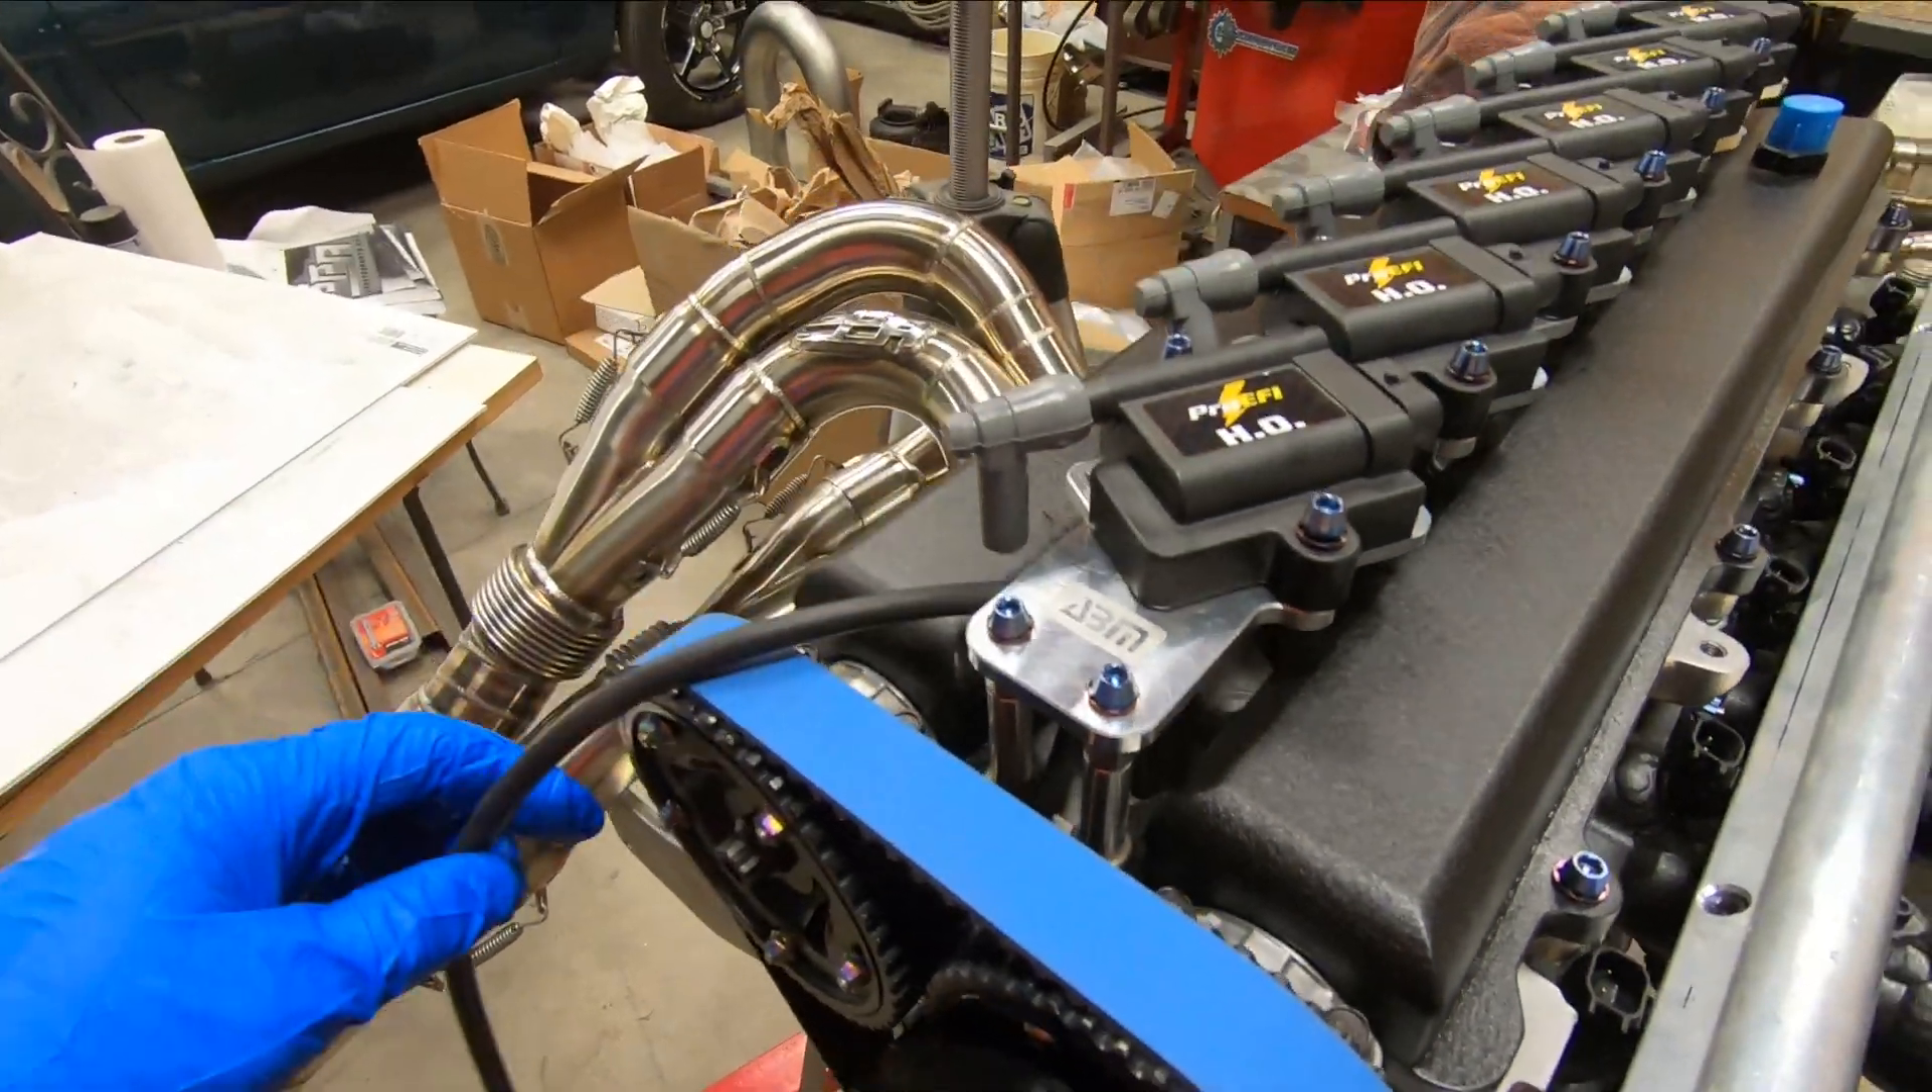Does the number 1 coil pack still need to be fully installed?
No.